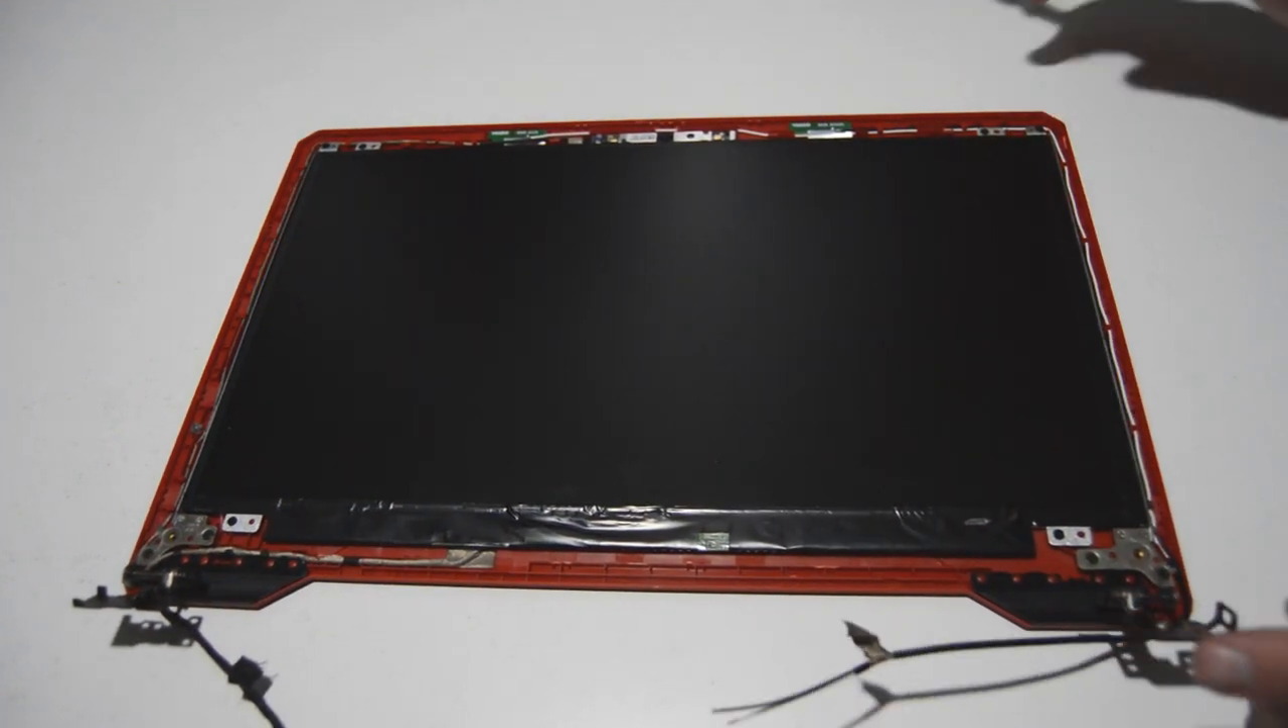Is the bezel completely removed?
Yes.